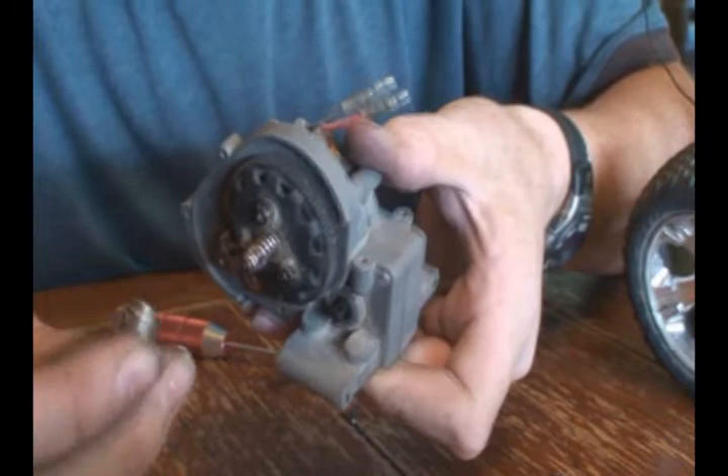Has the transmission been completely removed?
Yes.